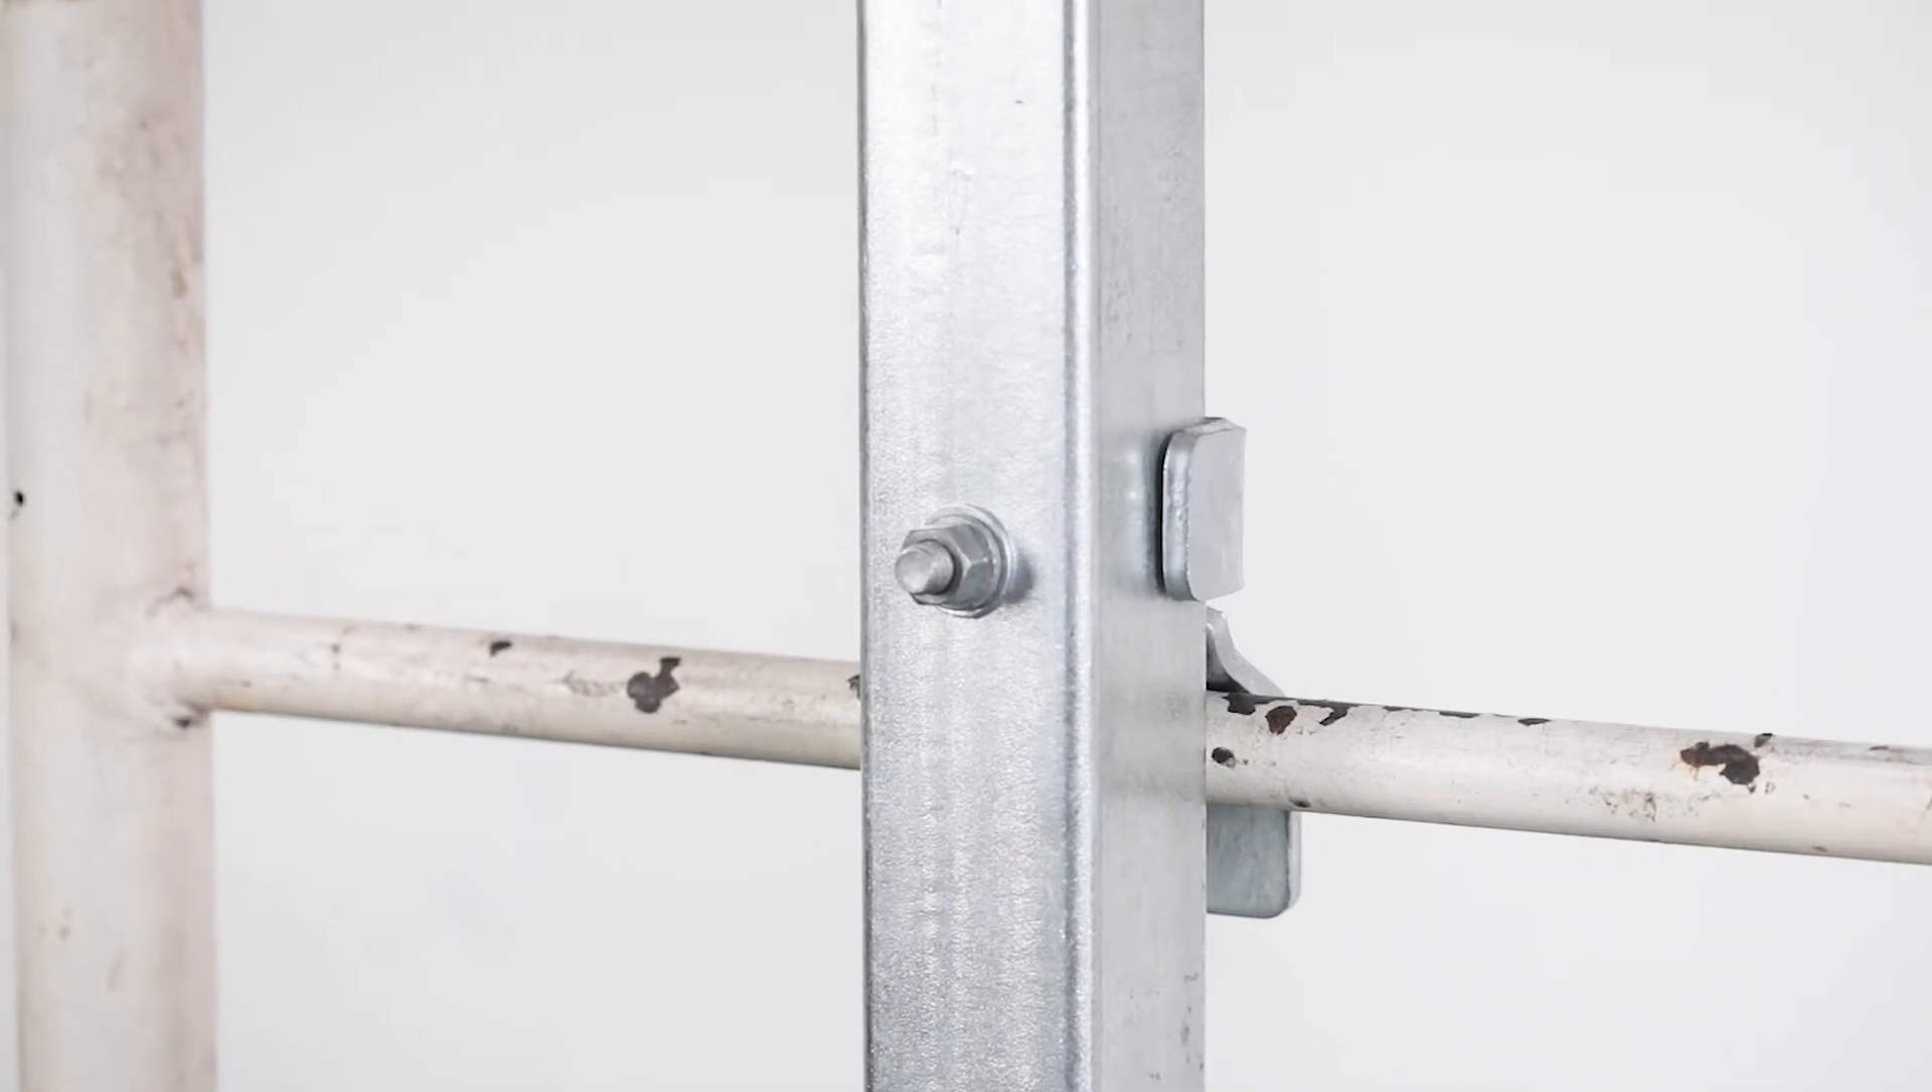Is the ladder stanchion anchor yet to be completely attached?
No.